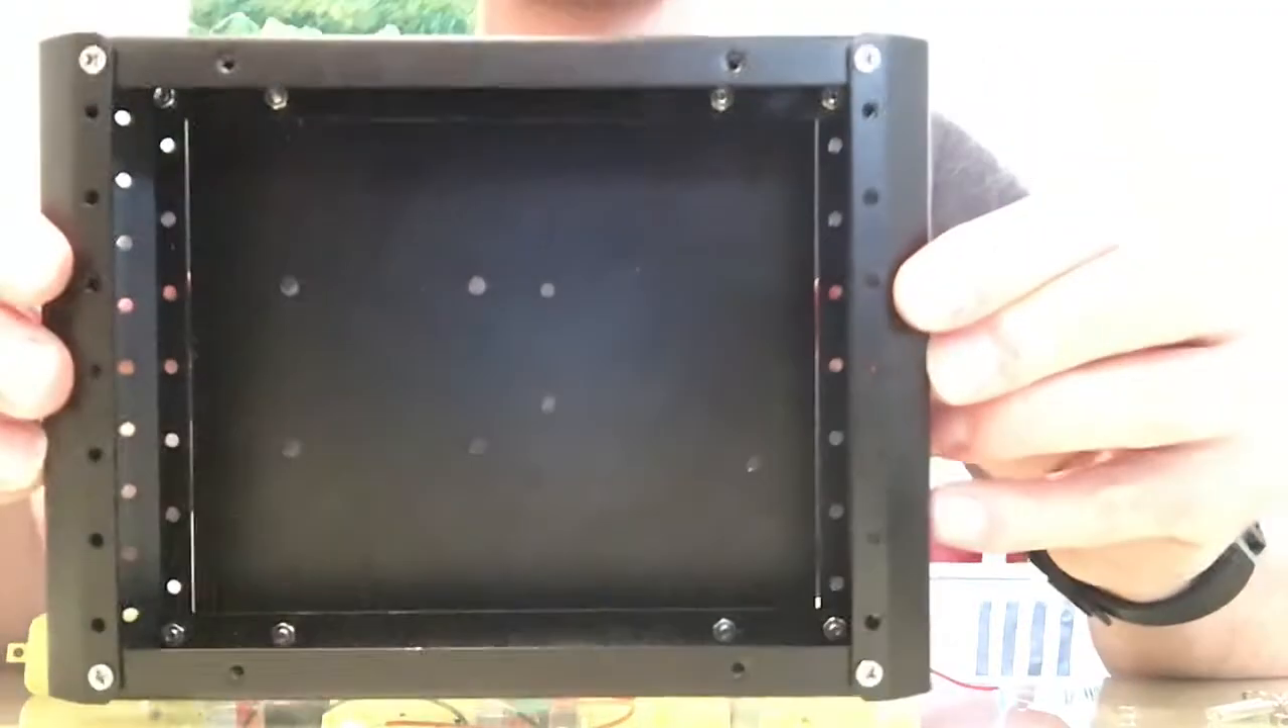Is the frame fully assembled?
Yes.